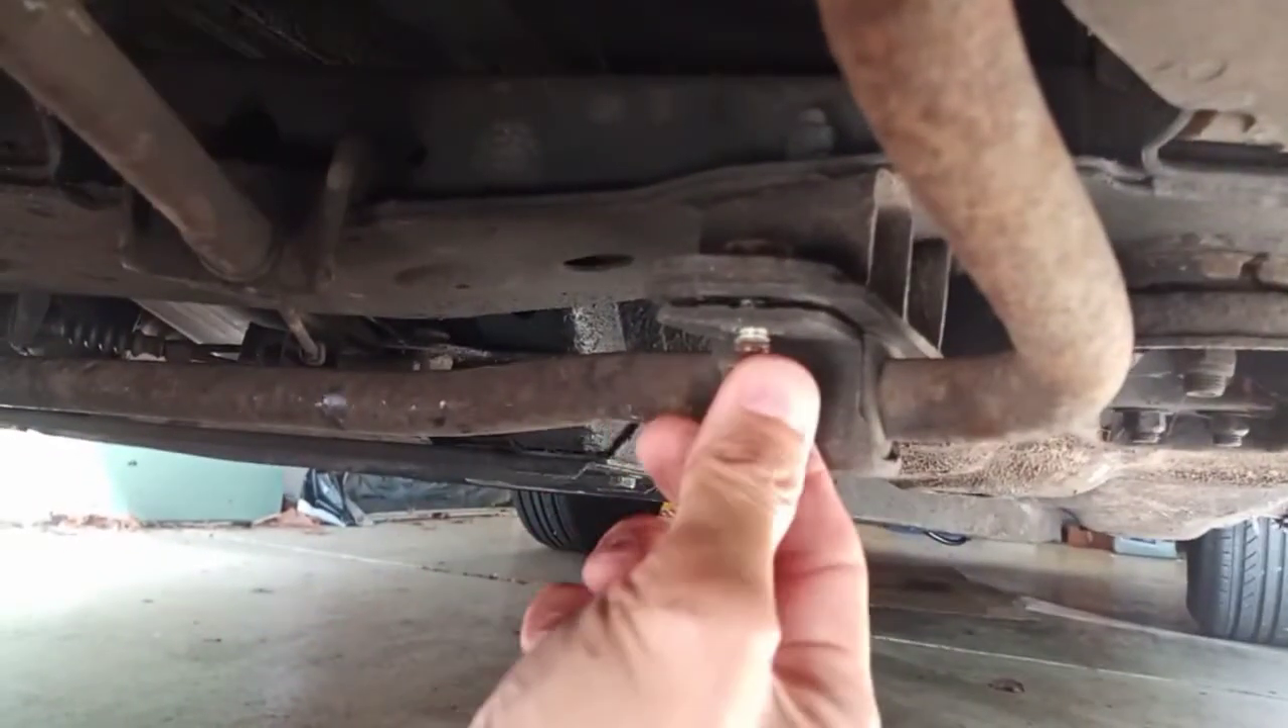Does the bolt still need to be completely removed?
Yes.